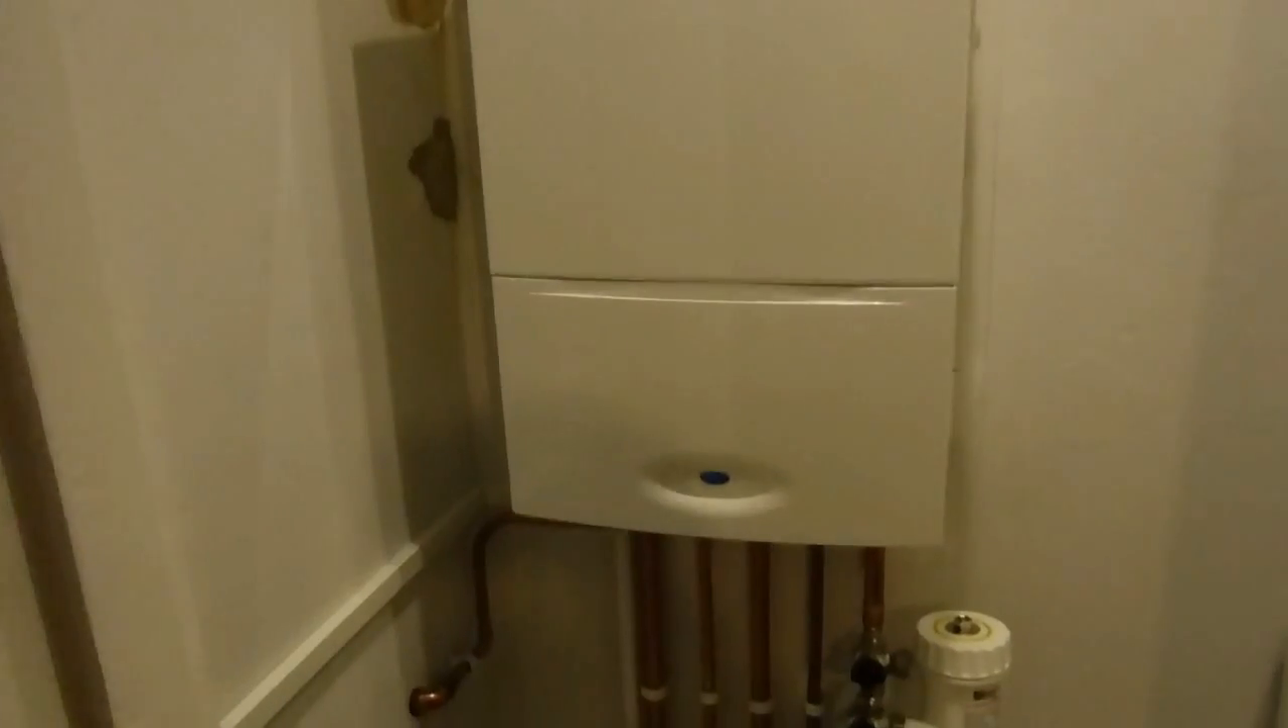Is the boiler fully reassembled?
Yes.